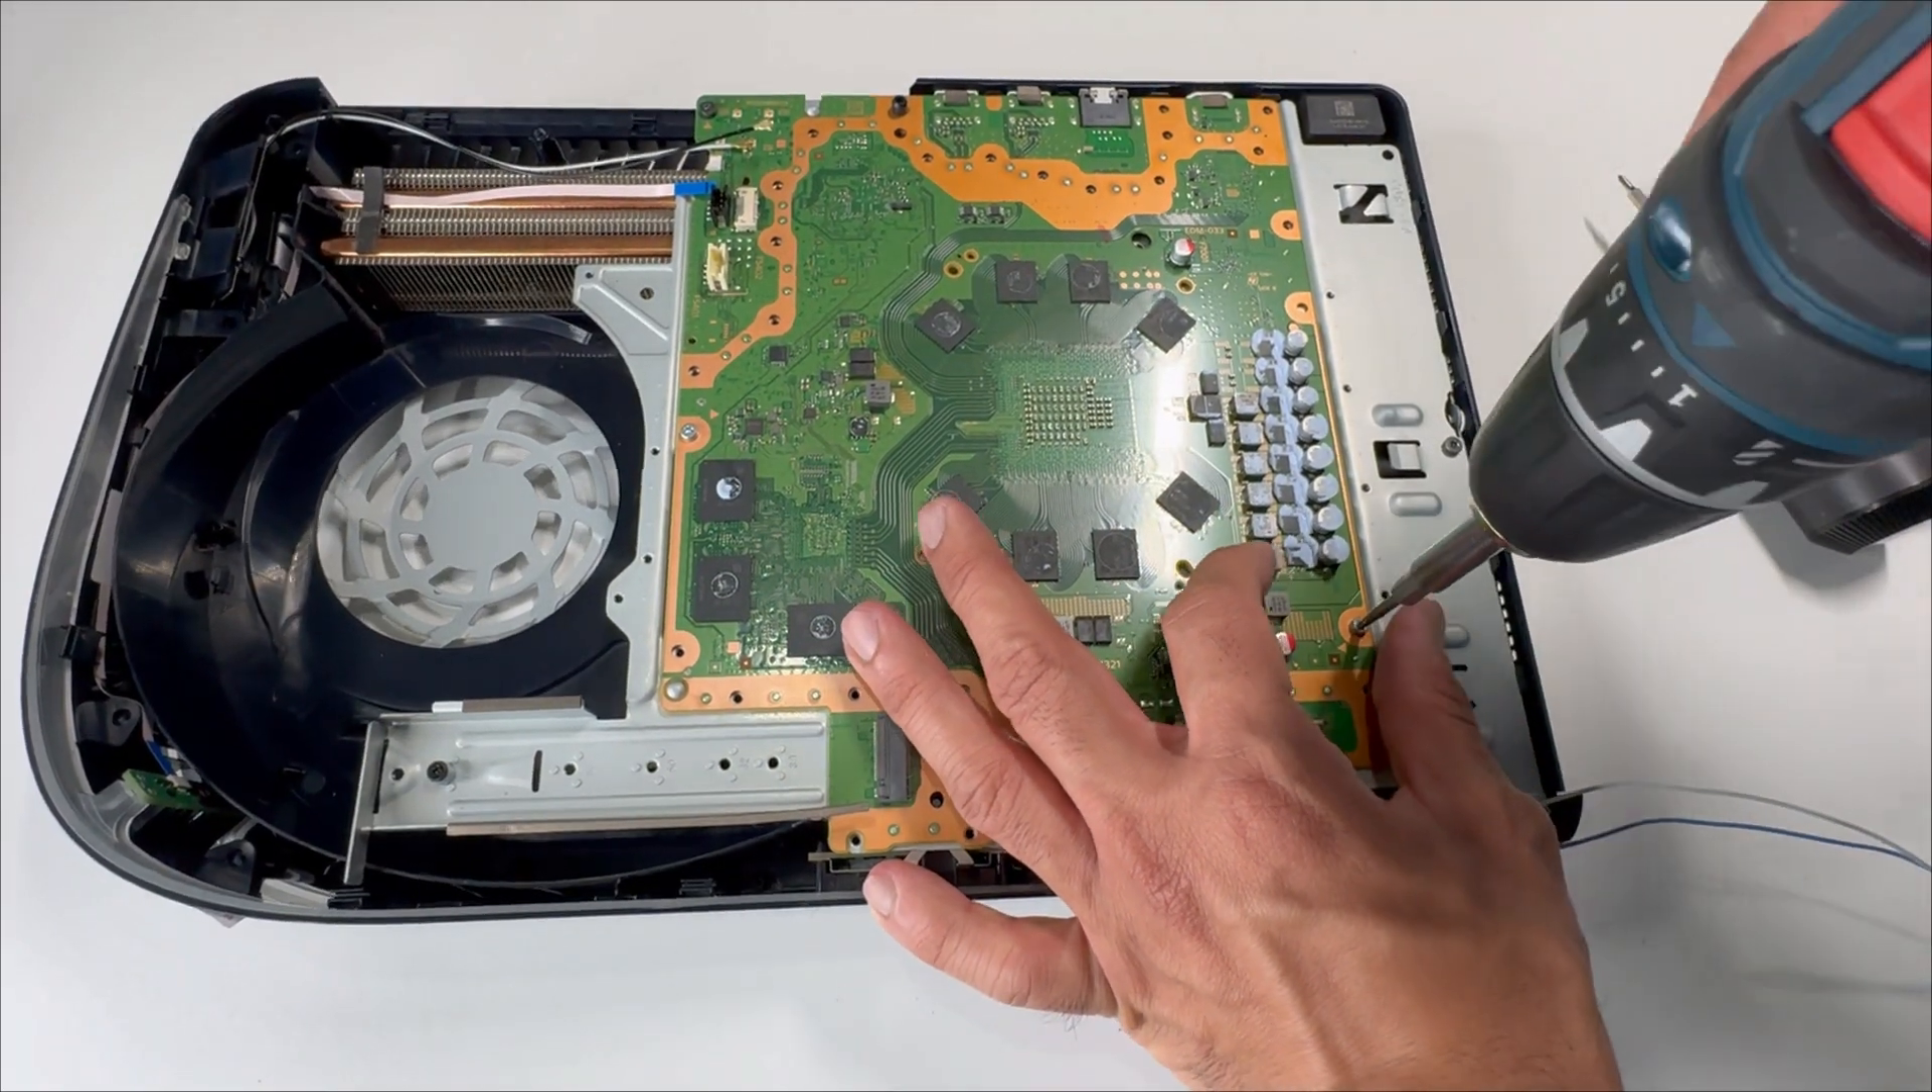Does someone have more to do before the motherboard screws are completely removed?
Yes.